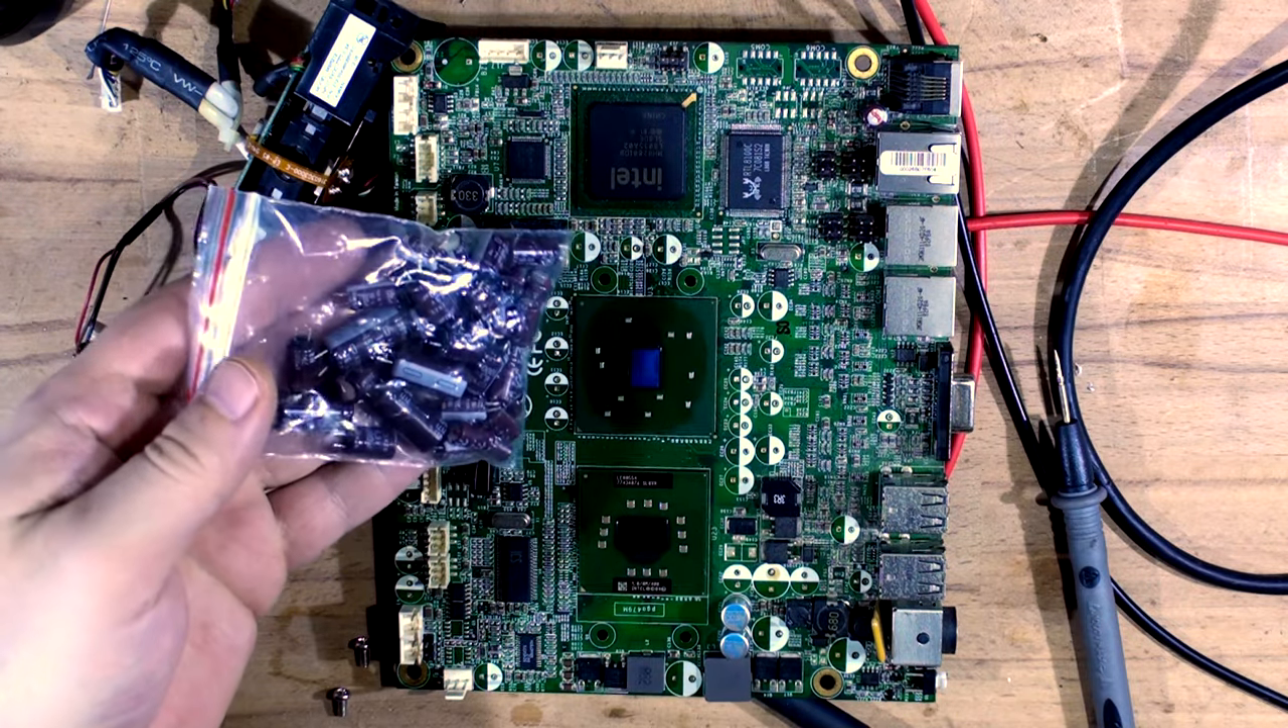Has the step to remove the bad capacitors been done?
Yes.